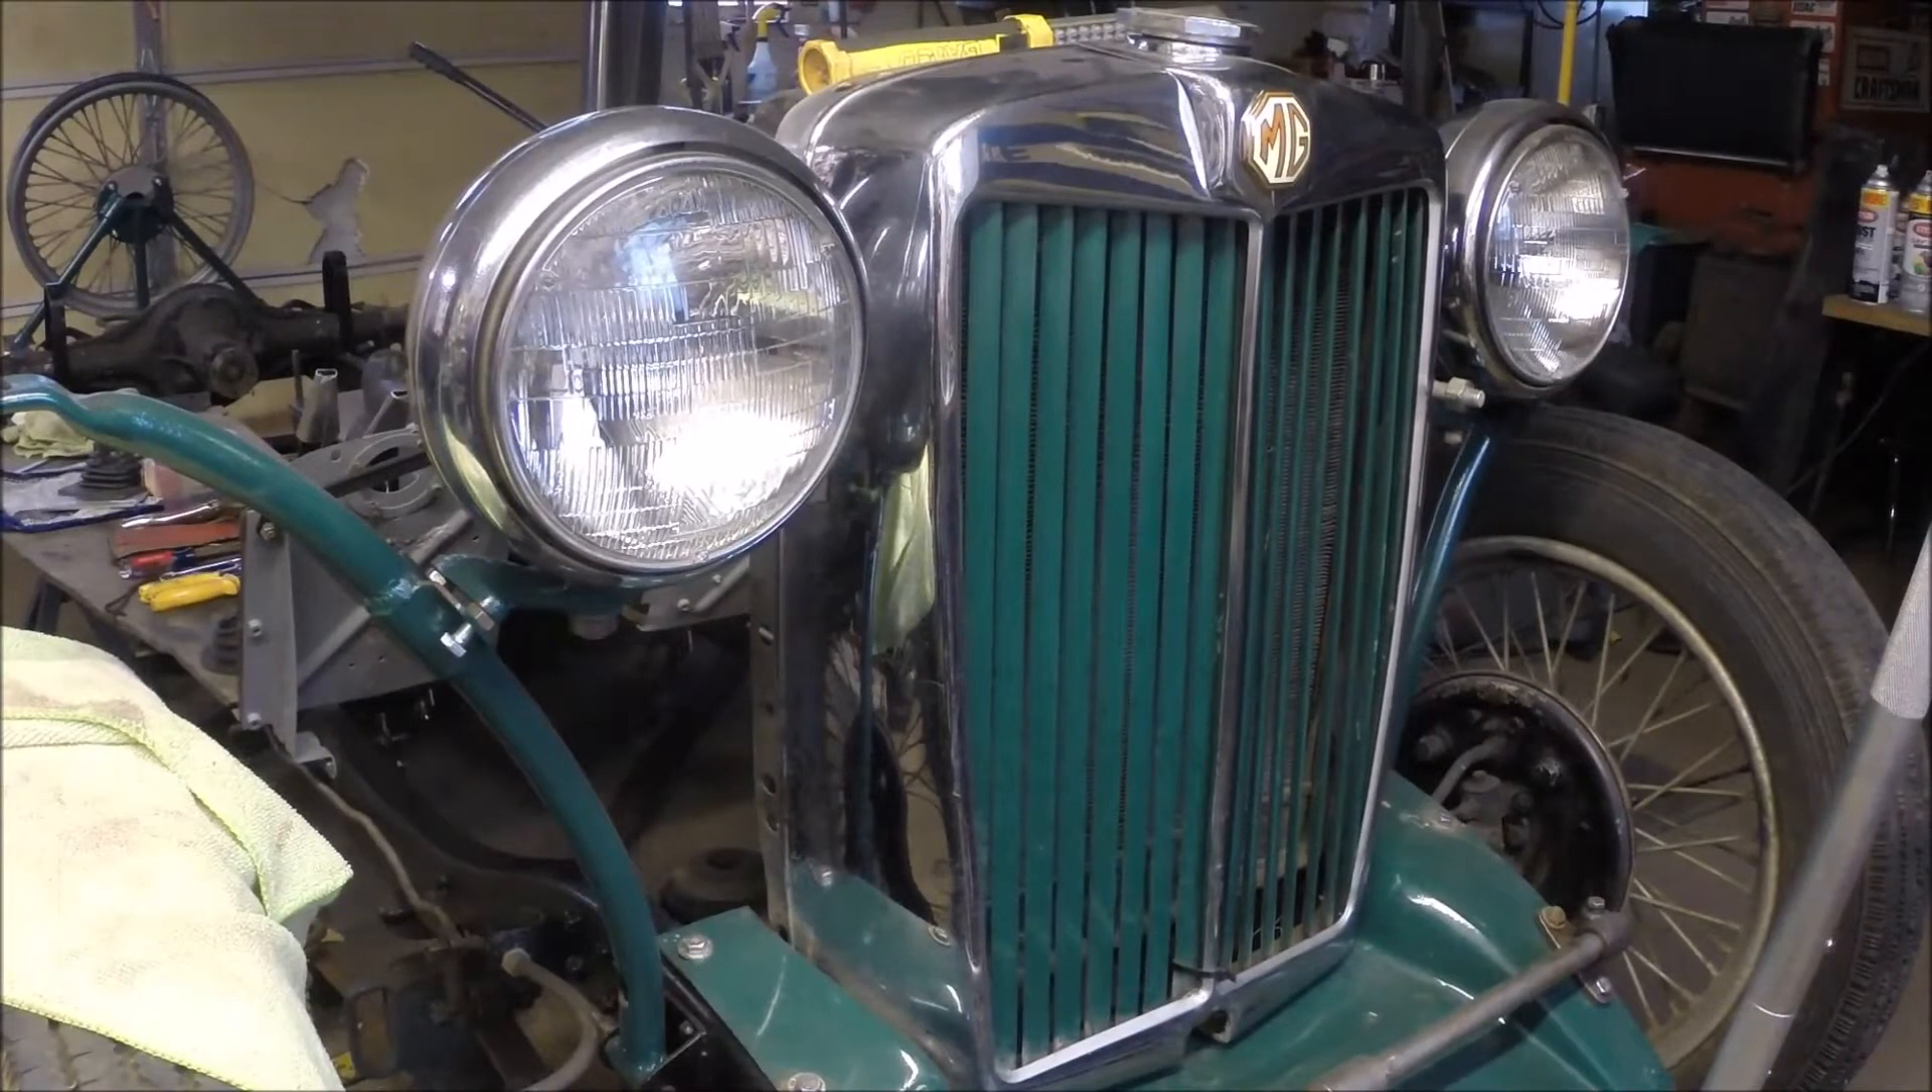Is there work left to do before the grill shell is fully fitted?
No.